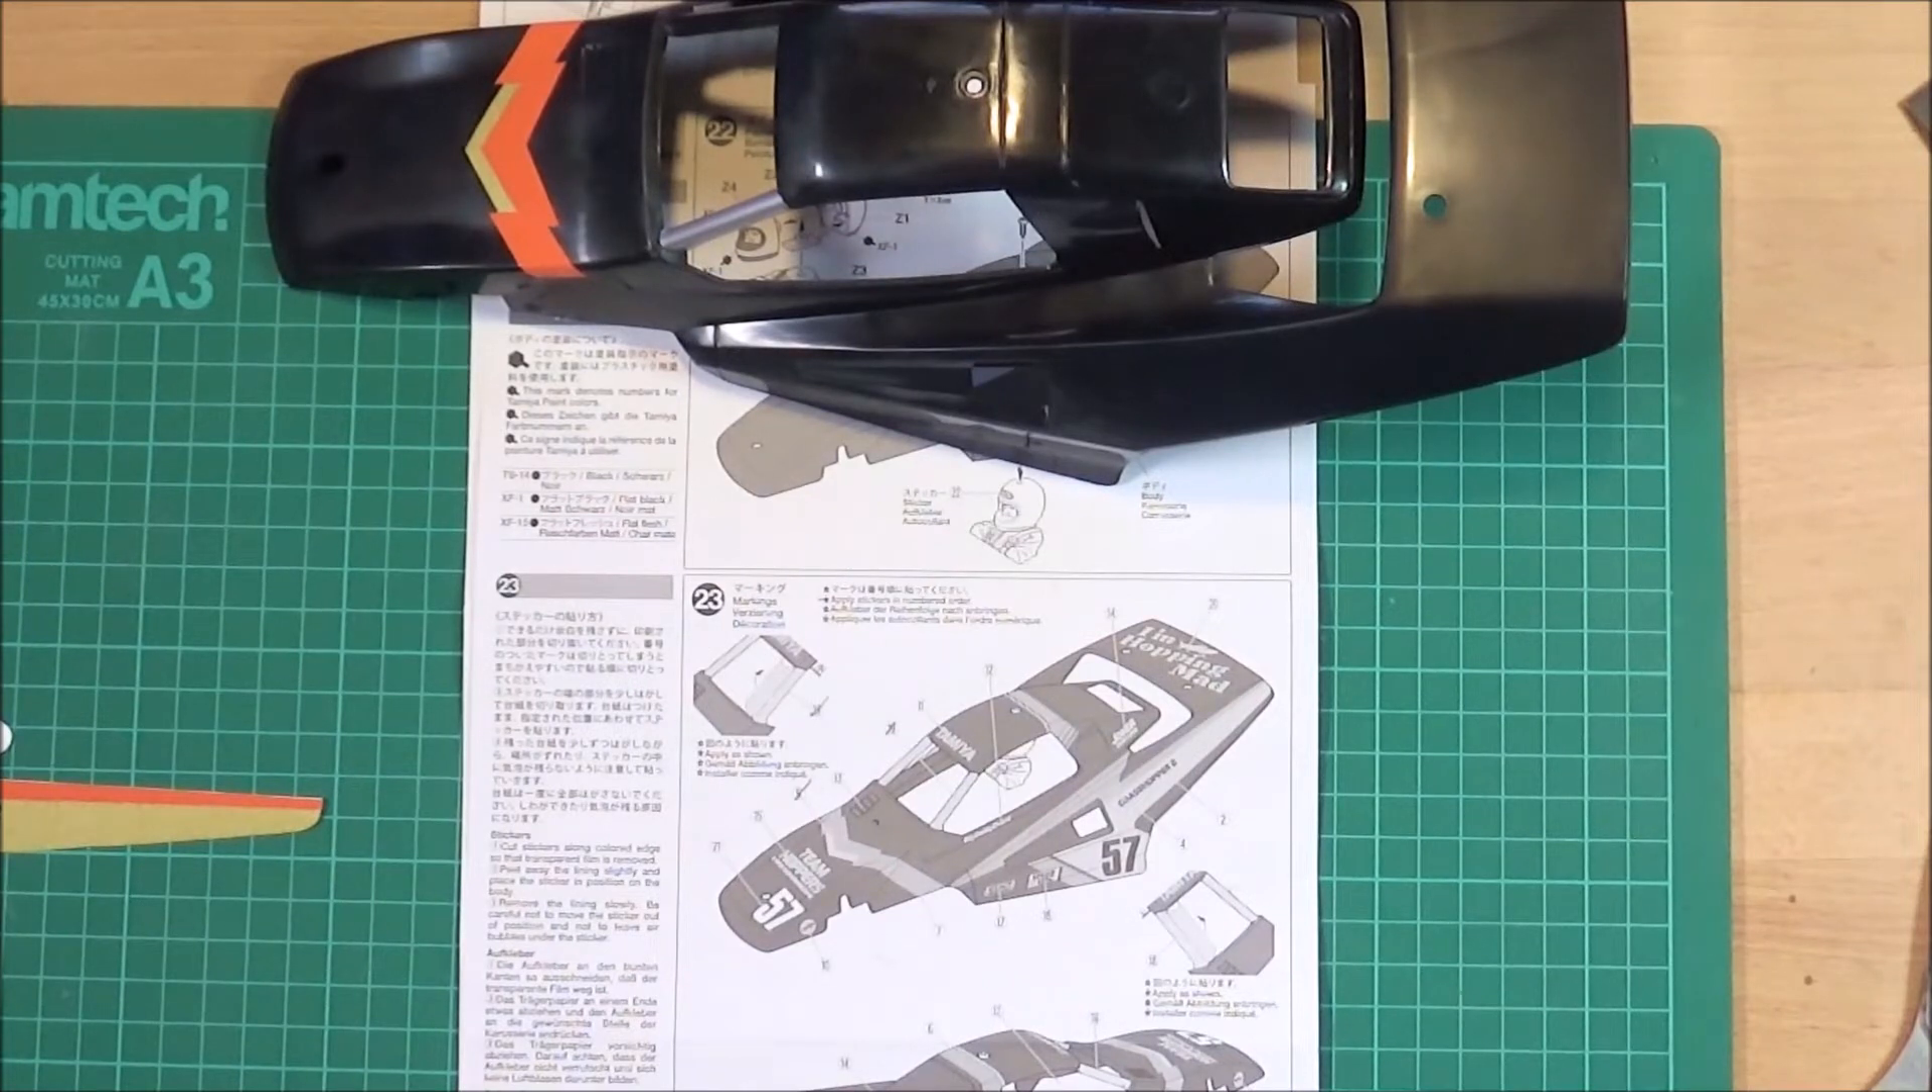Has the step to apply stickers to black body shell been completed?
No.